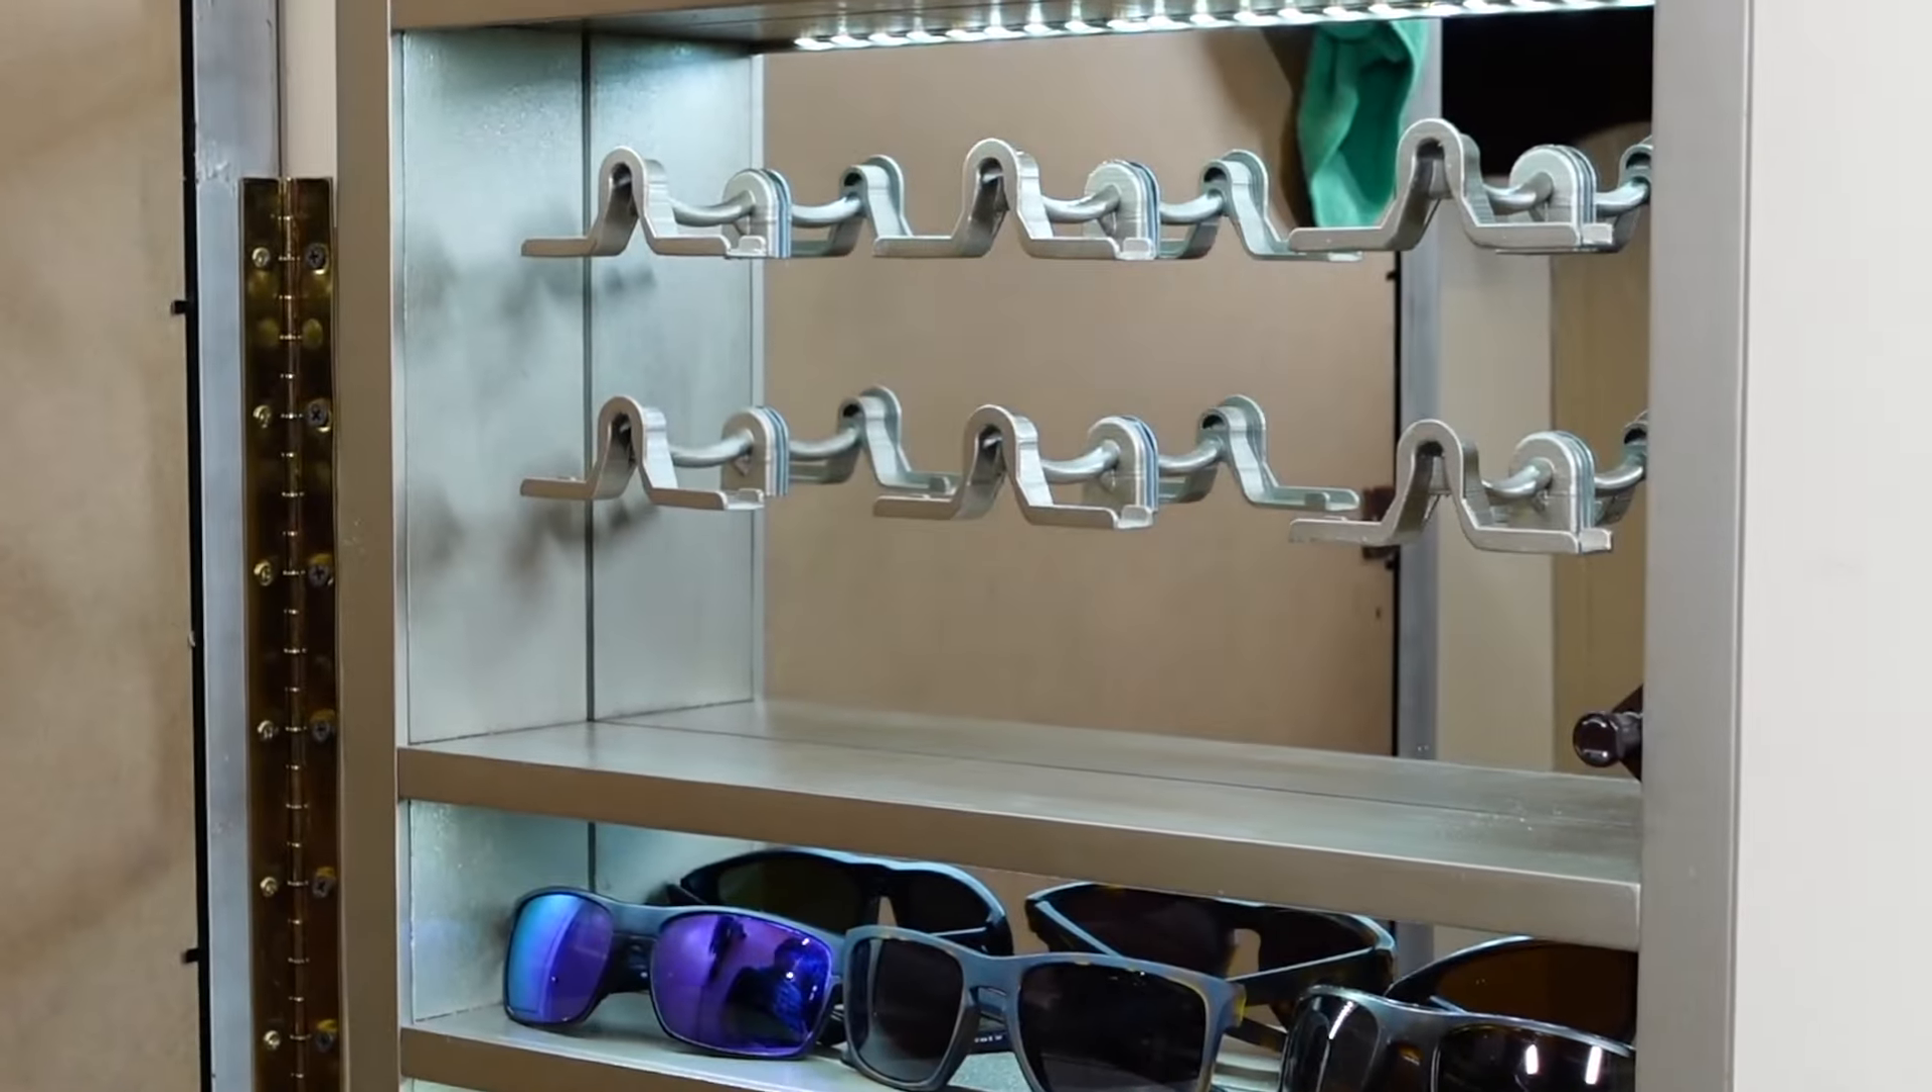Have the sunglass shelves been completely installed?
Yes.